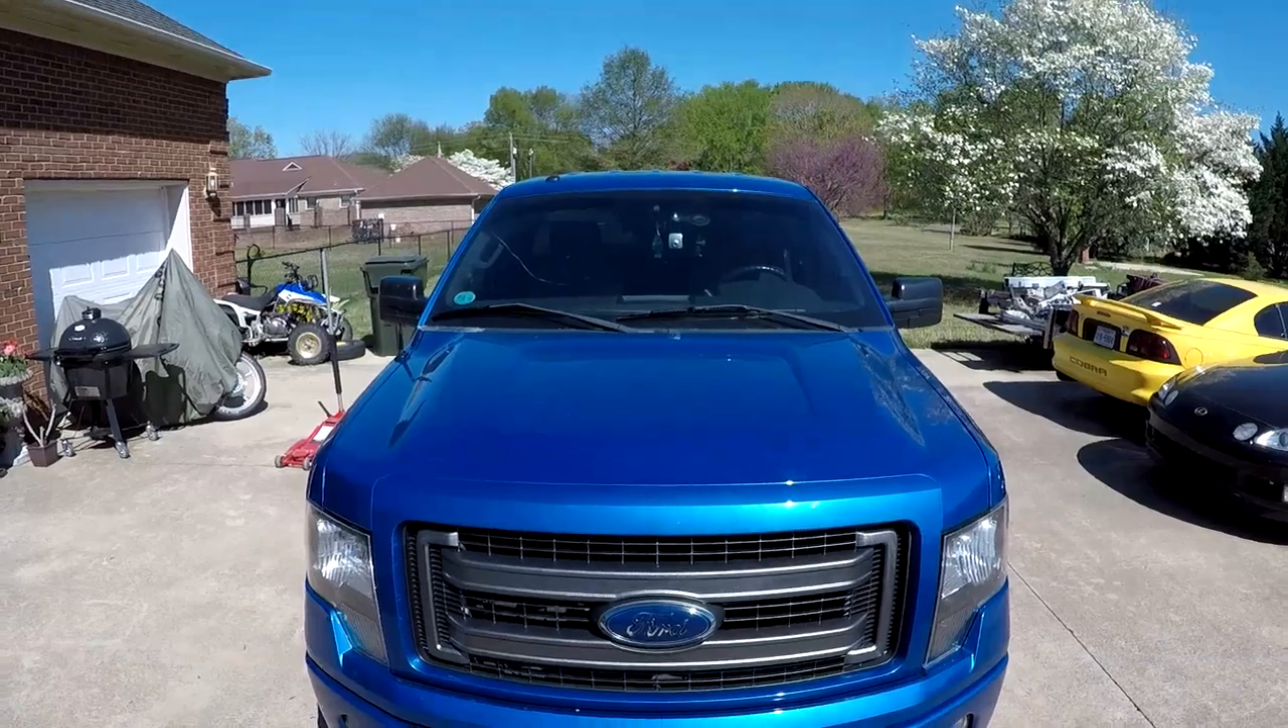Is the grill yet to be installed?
No.